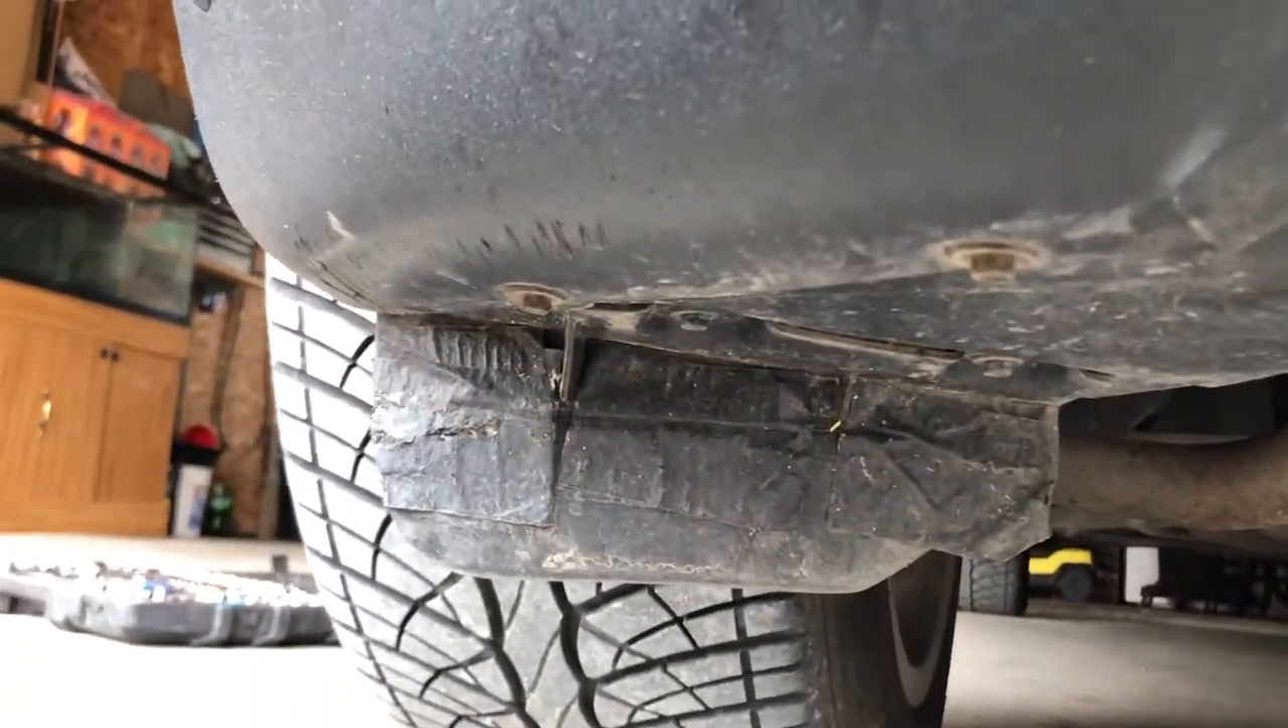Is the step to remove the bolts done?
No.